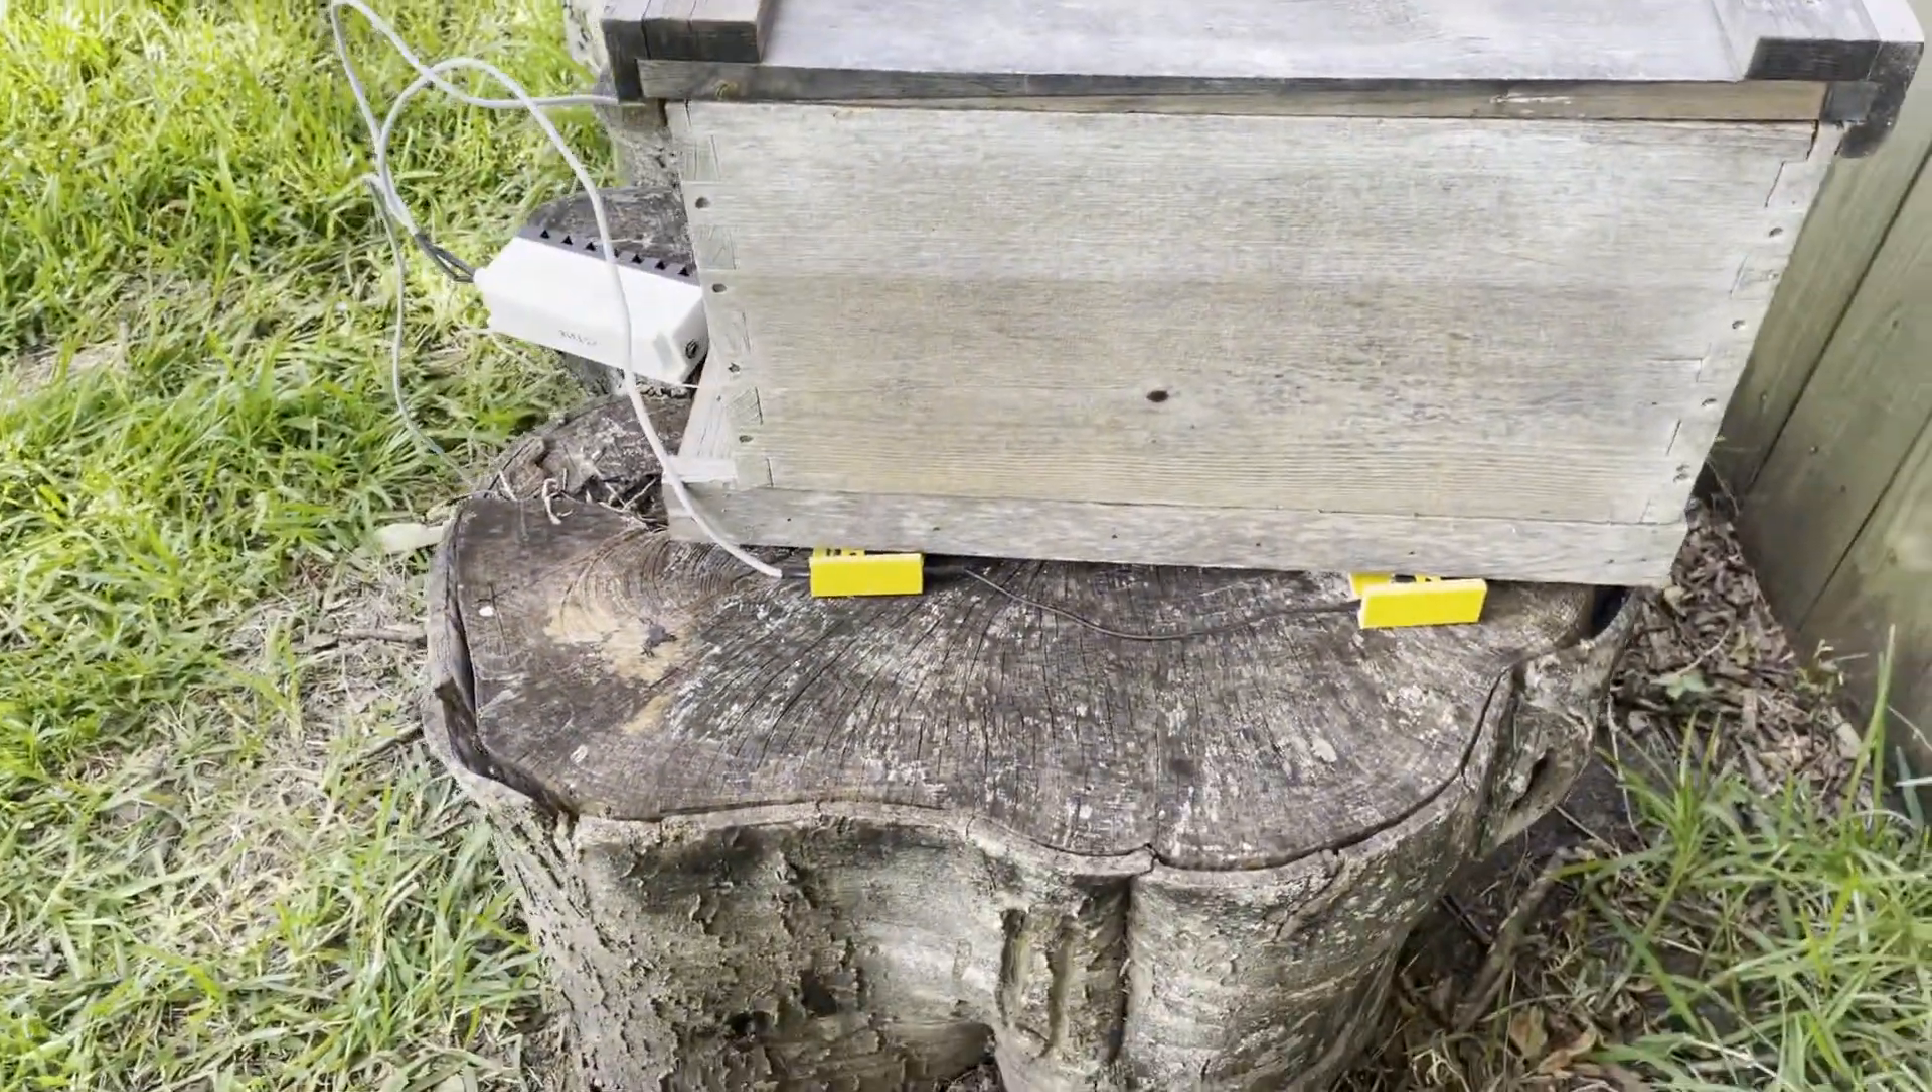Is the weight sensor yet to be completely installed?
No.